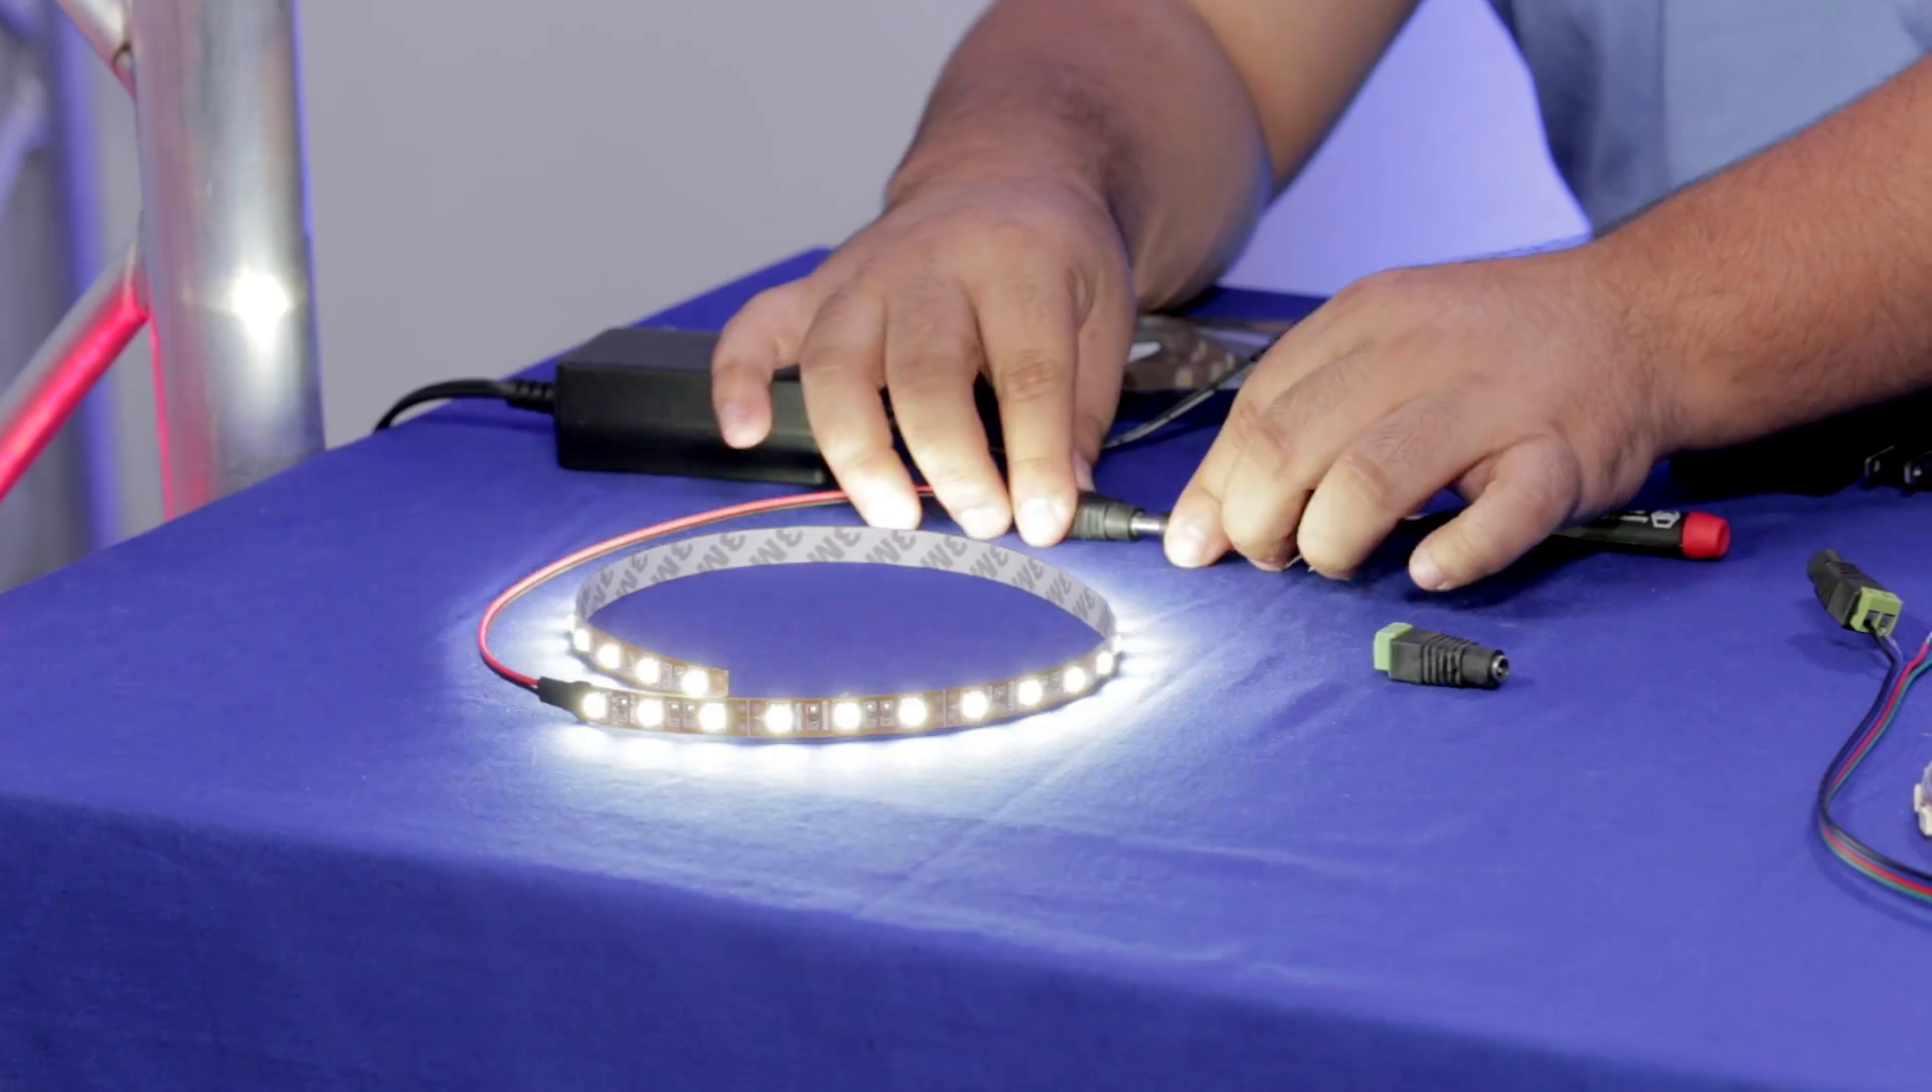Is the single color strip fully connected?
Yes.